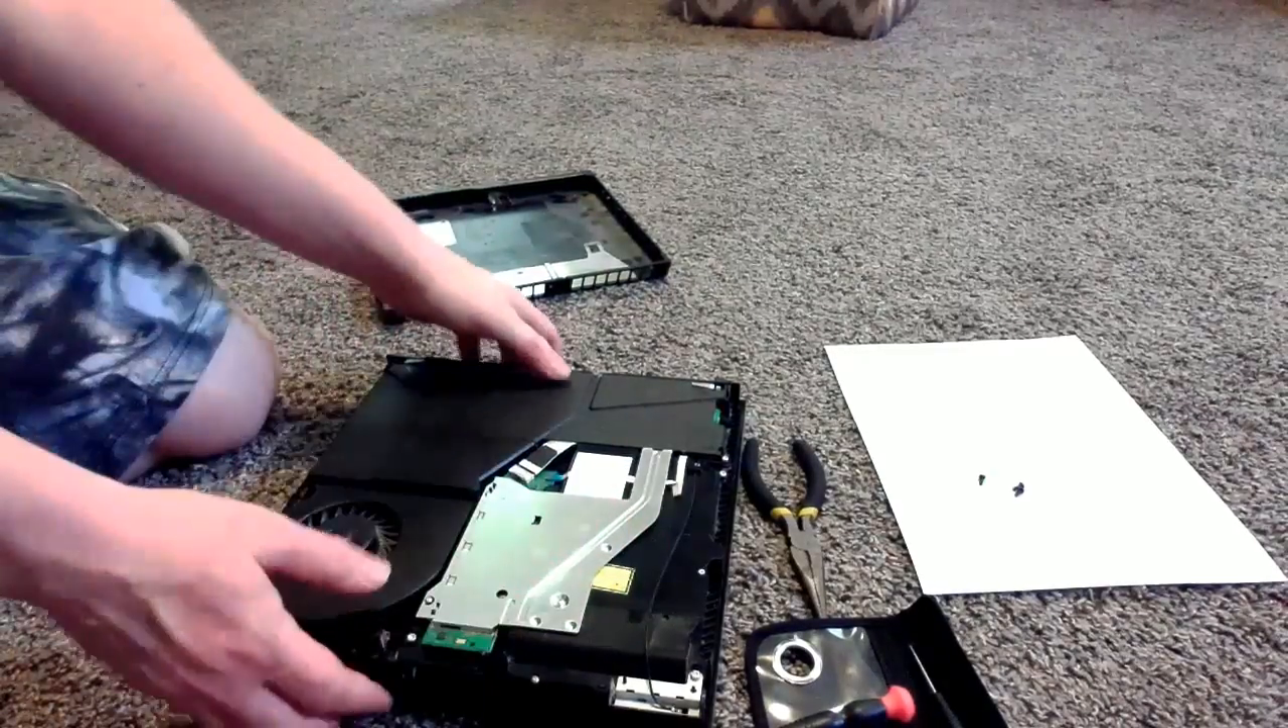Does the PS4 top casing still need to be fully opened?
No.